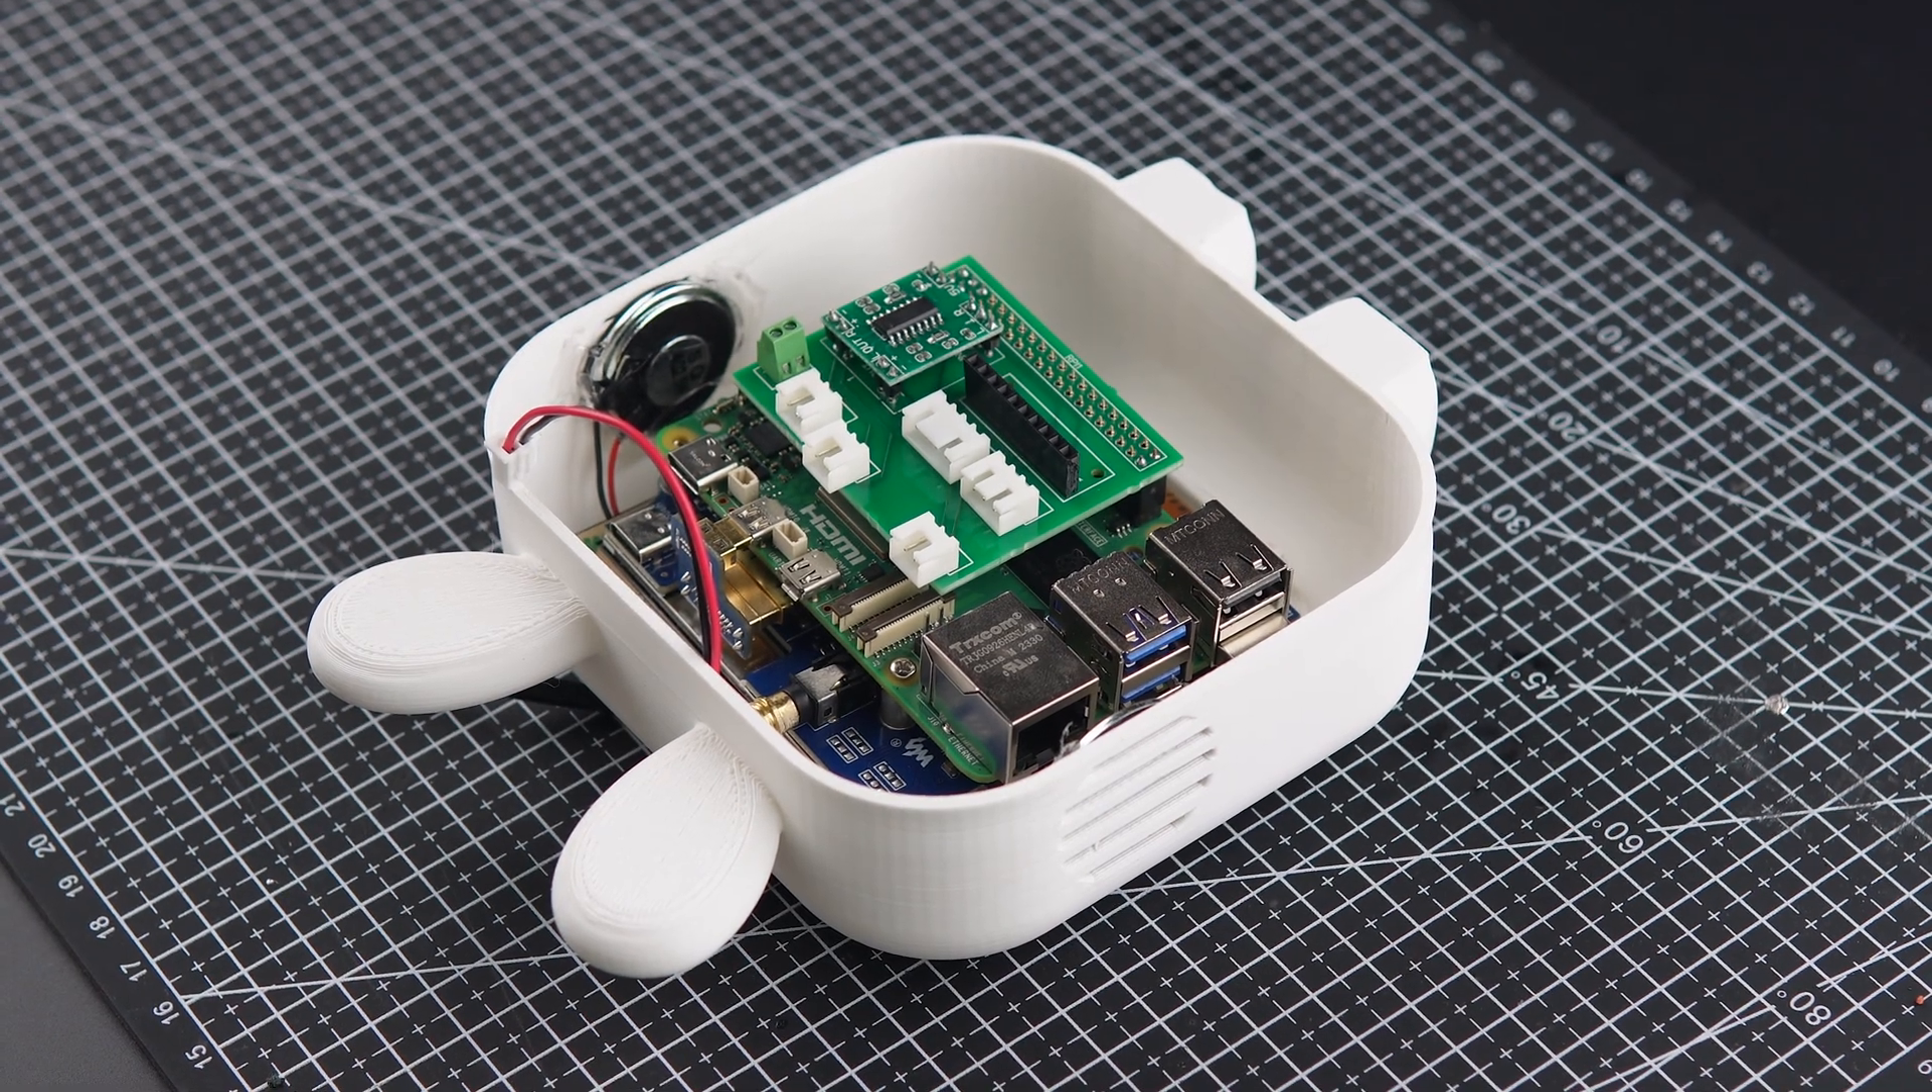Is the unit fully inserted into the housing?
Yes.